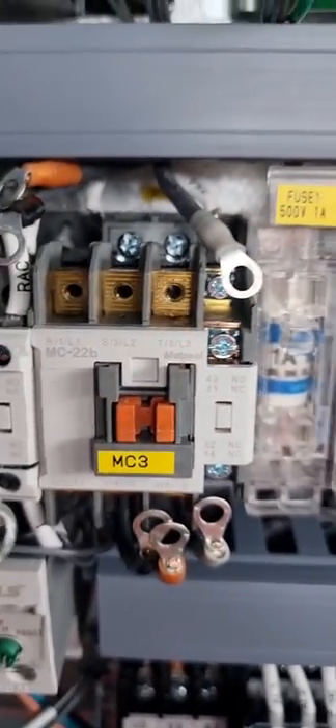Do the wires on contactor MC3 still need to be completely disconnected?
No.